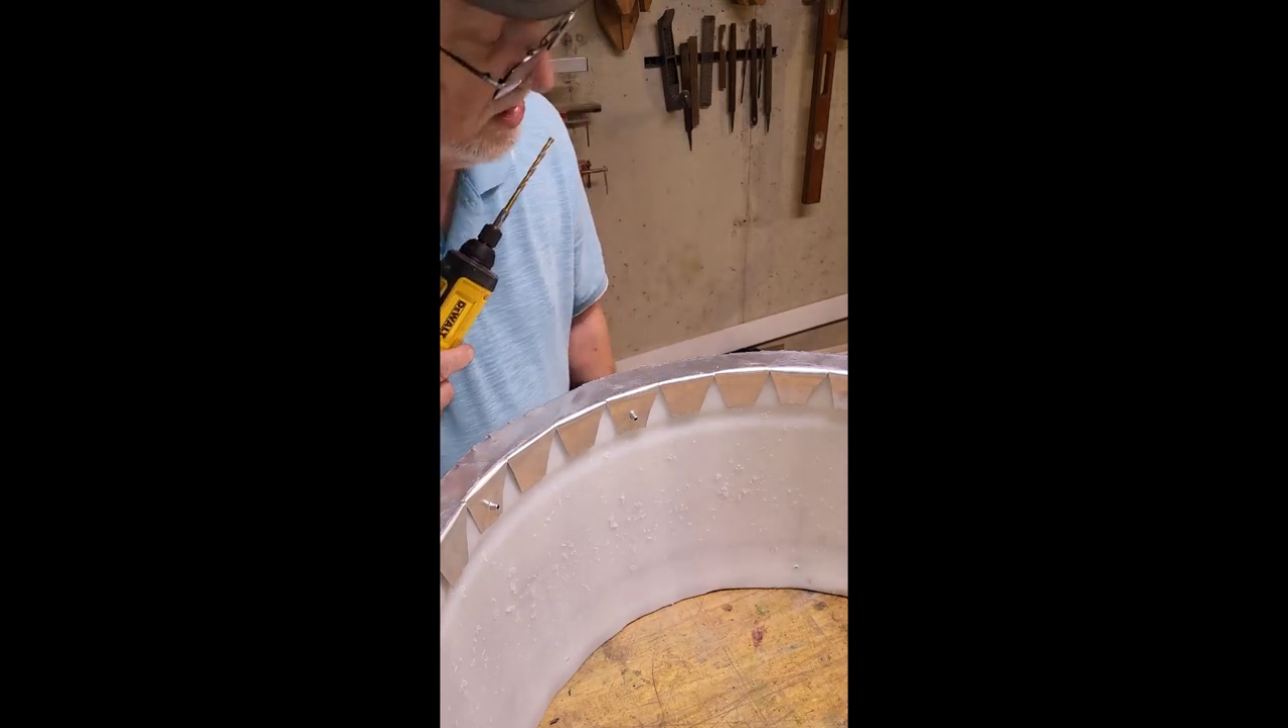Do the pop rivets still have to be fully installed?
Yes.